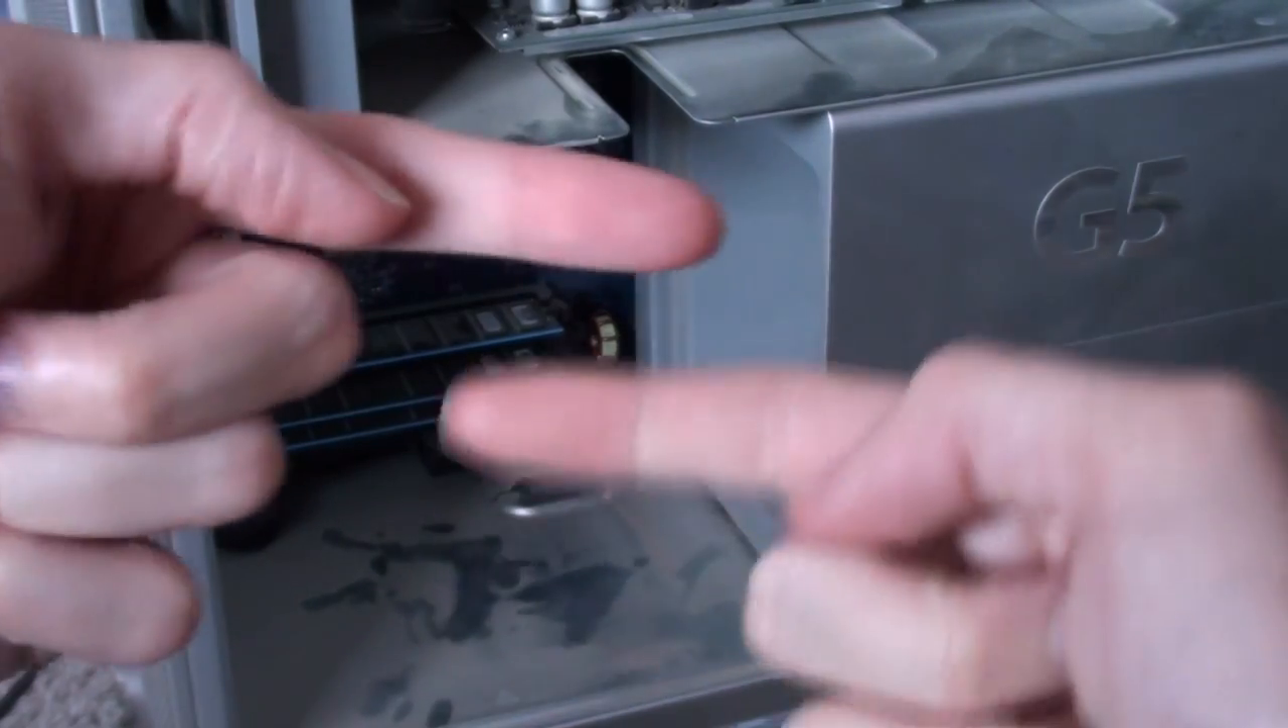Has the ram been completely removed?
No.